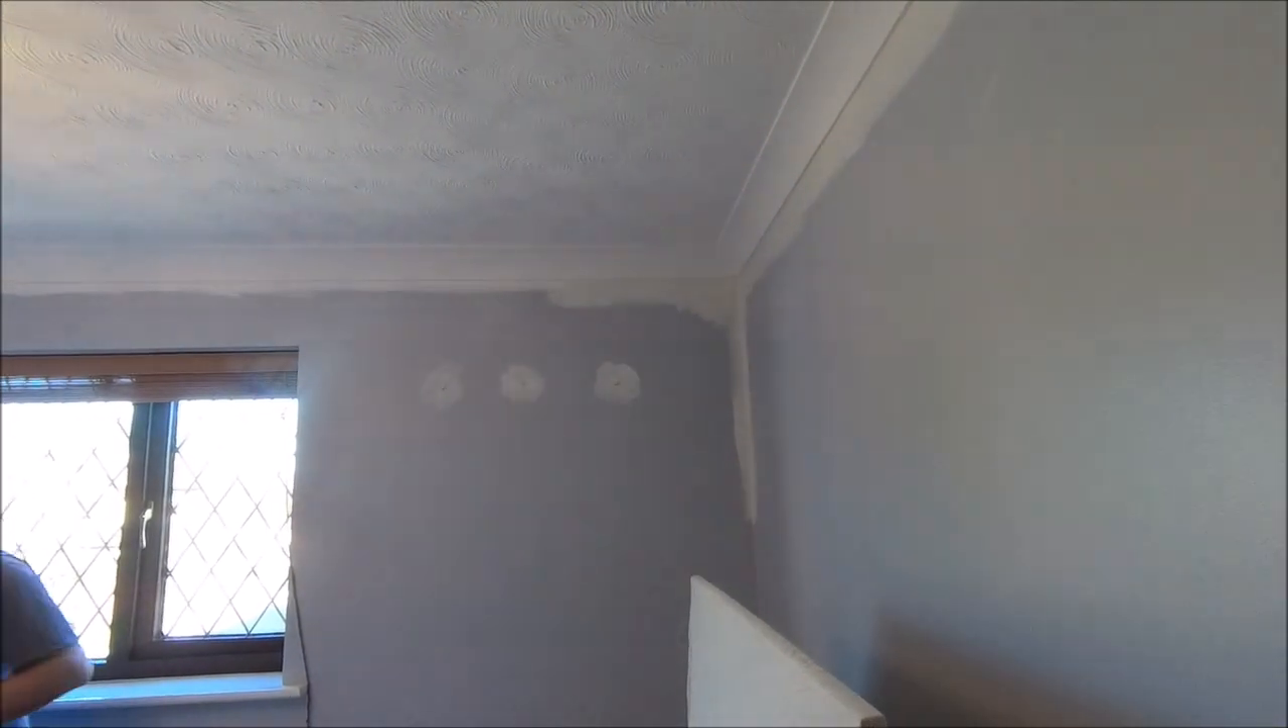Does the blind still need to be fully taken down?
Yes.